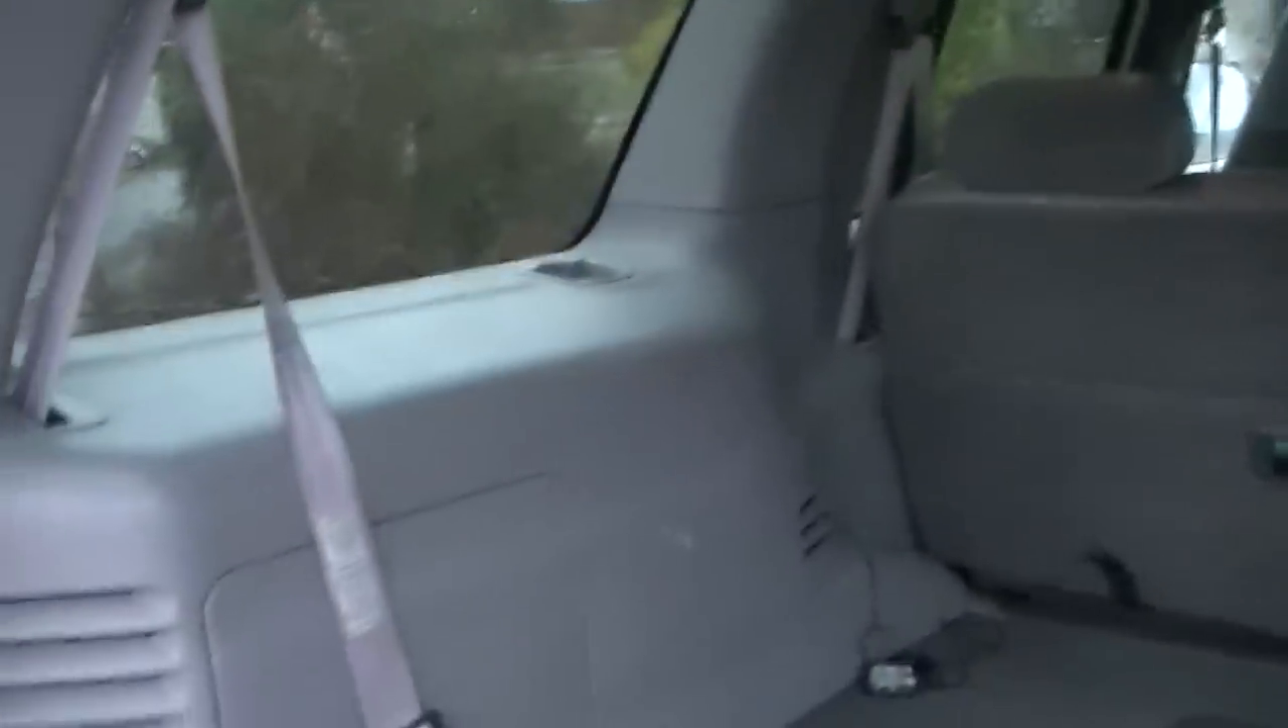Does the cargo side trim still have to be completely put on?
No.